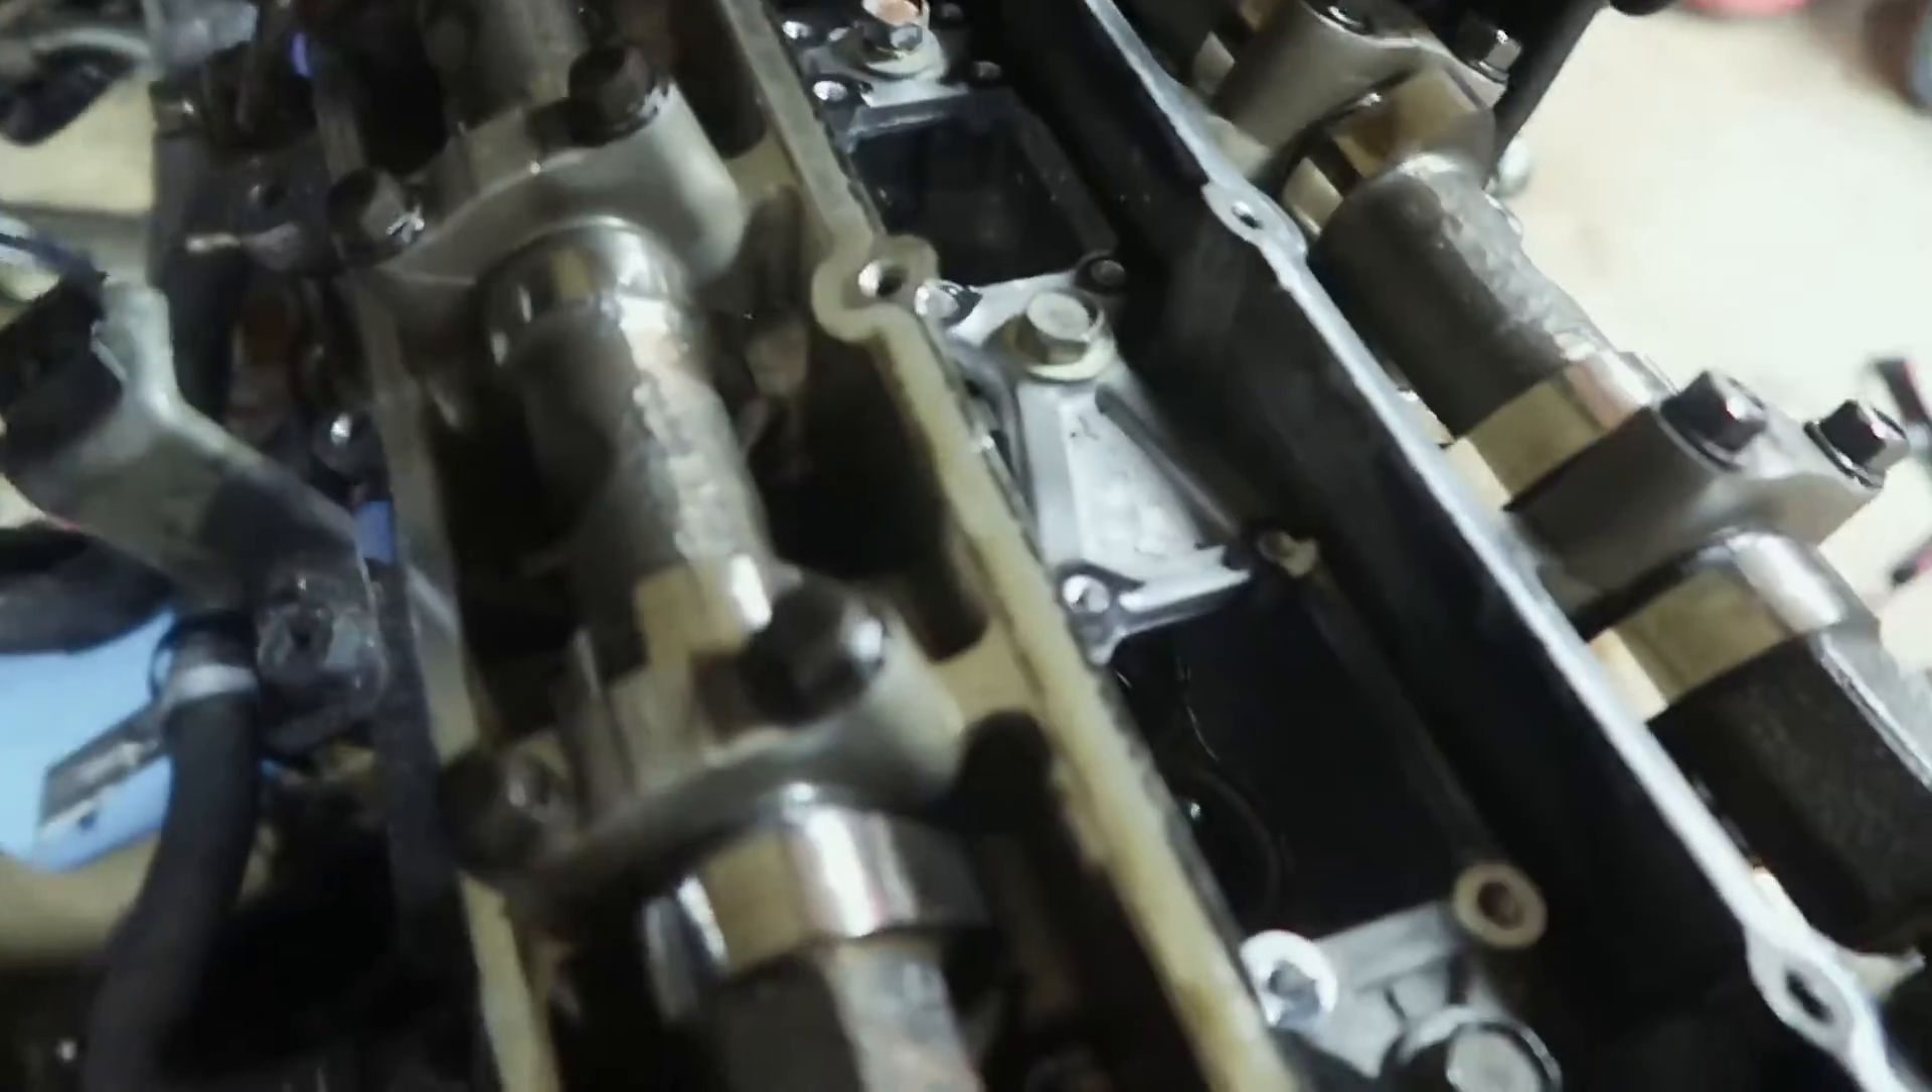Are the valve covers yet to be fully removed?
No.